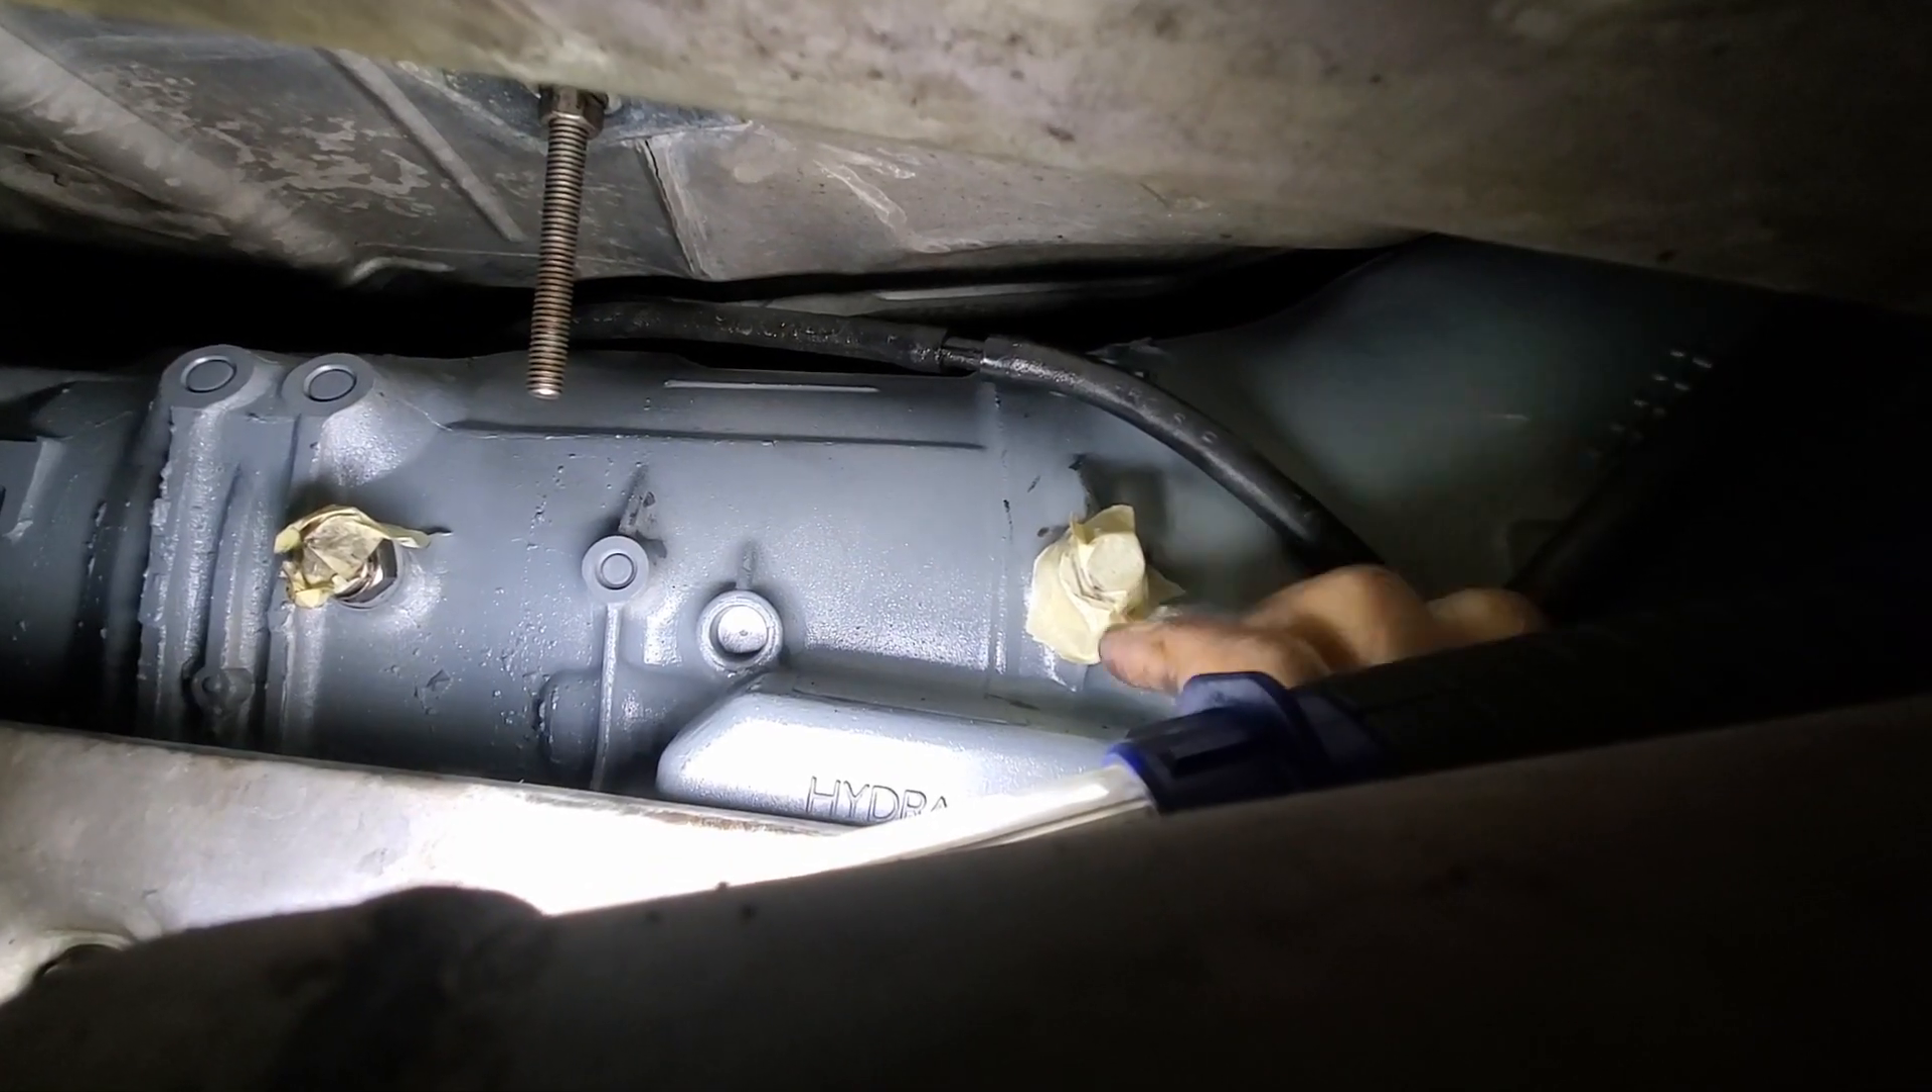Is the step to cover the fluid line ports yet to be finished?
No.